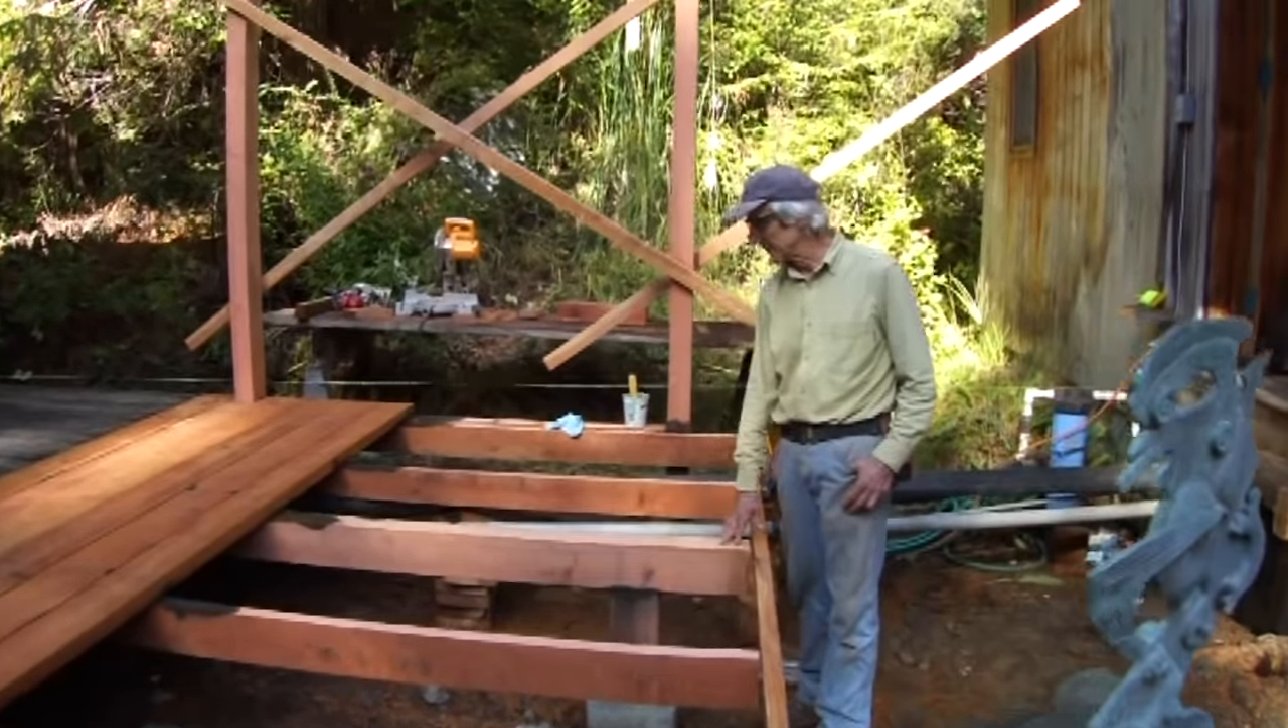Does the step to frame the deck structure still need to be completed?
No.